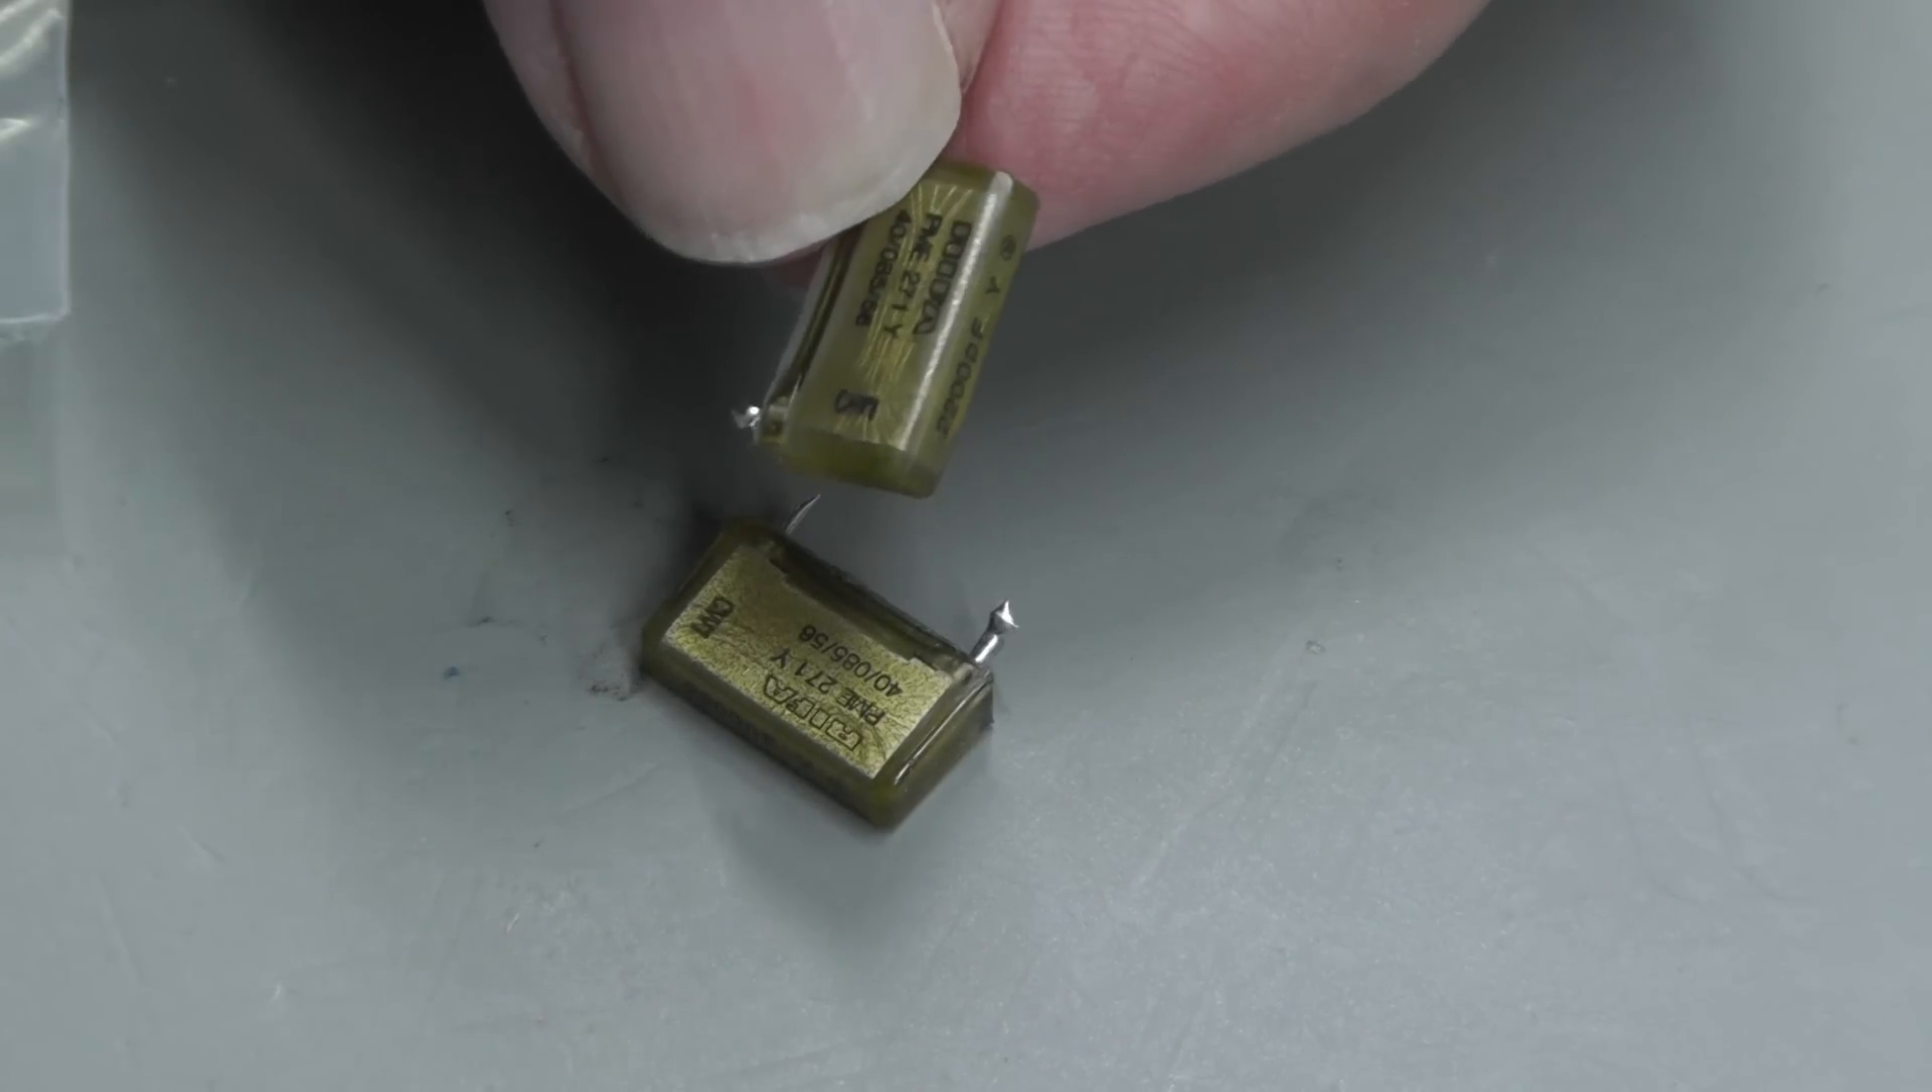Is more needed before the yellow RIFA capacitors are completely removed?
No.